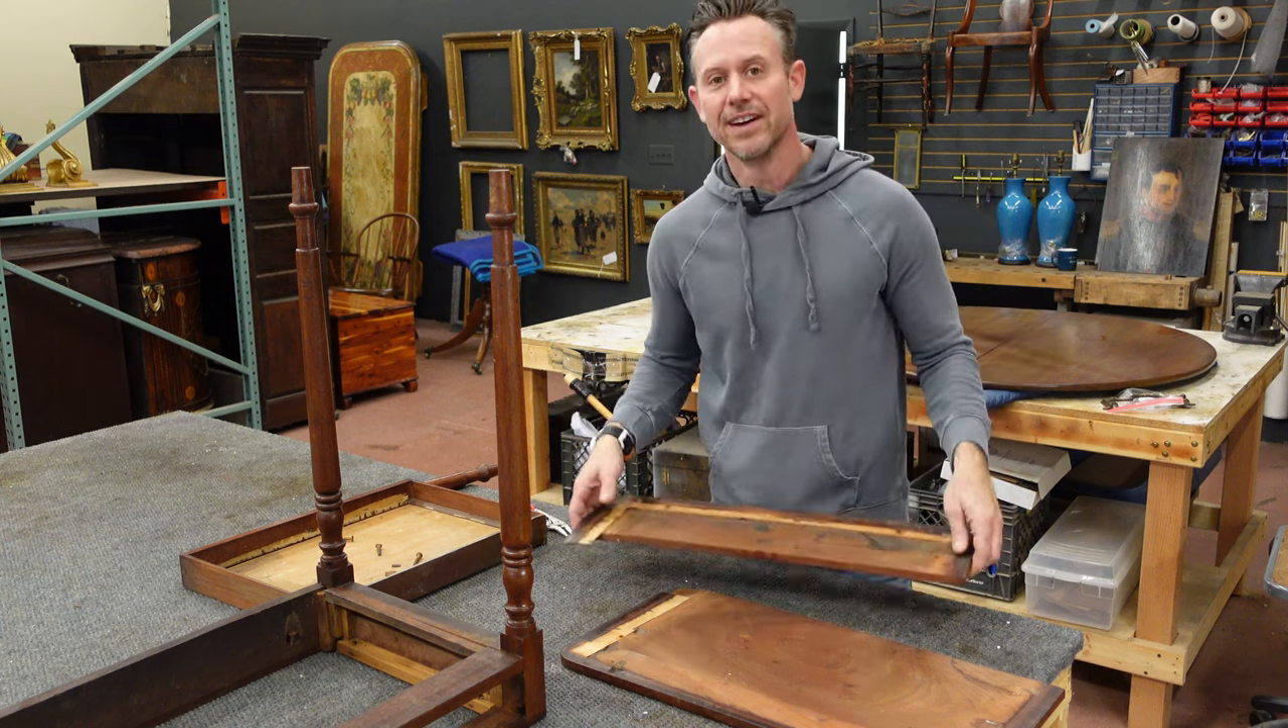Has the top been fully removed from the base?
Yes.